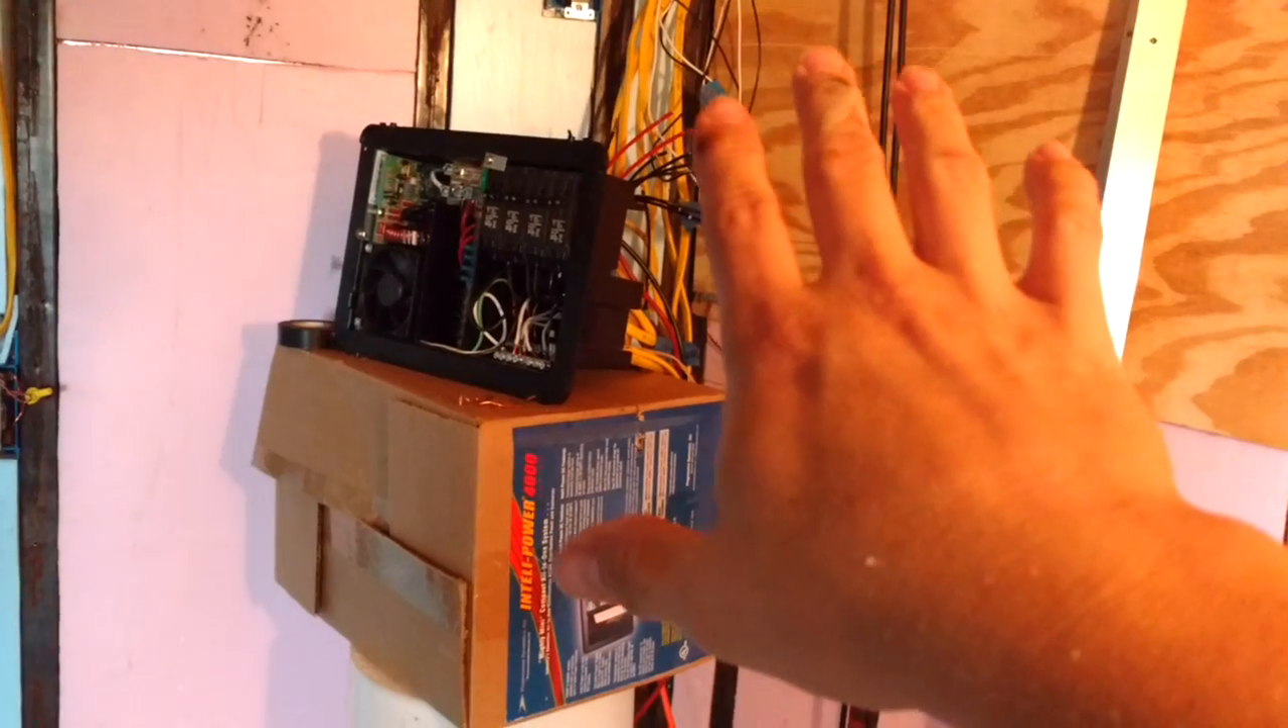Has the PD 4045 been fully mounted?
No.